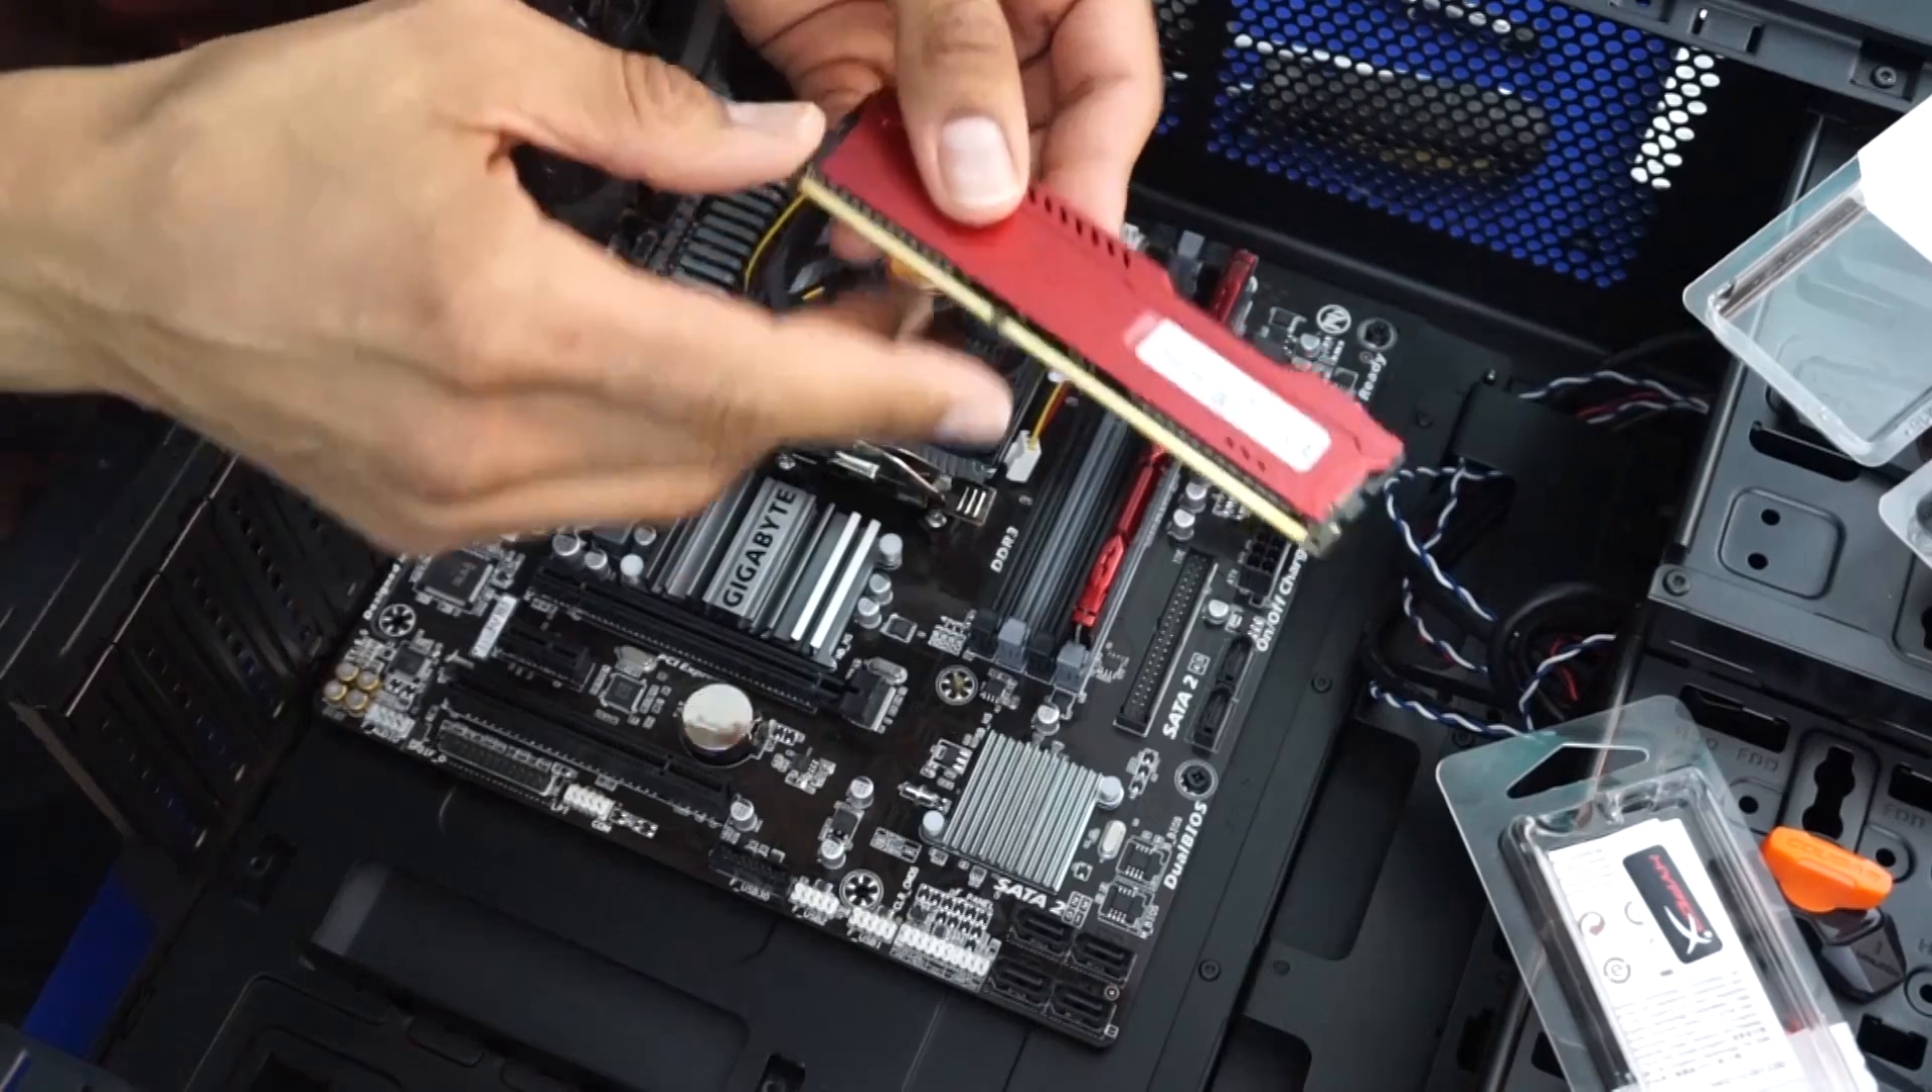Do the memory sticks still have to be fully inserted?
Yes.